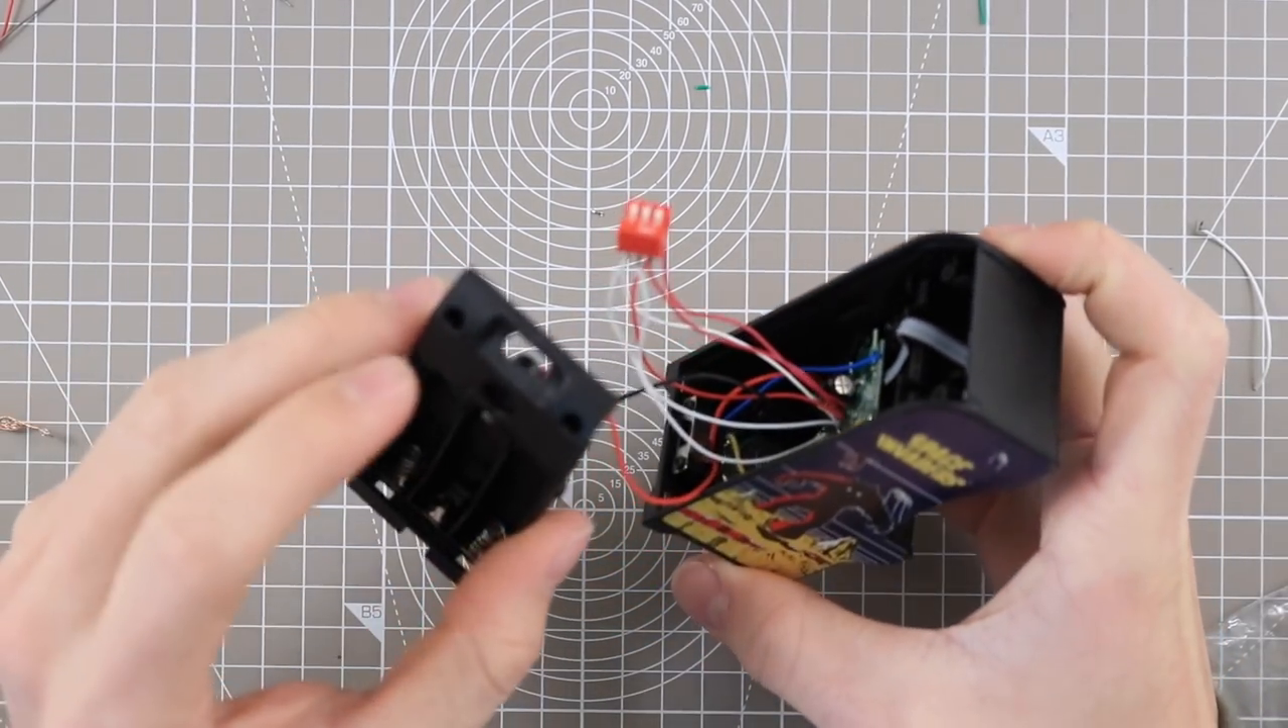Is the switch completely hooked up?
Yes.